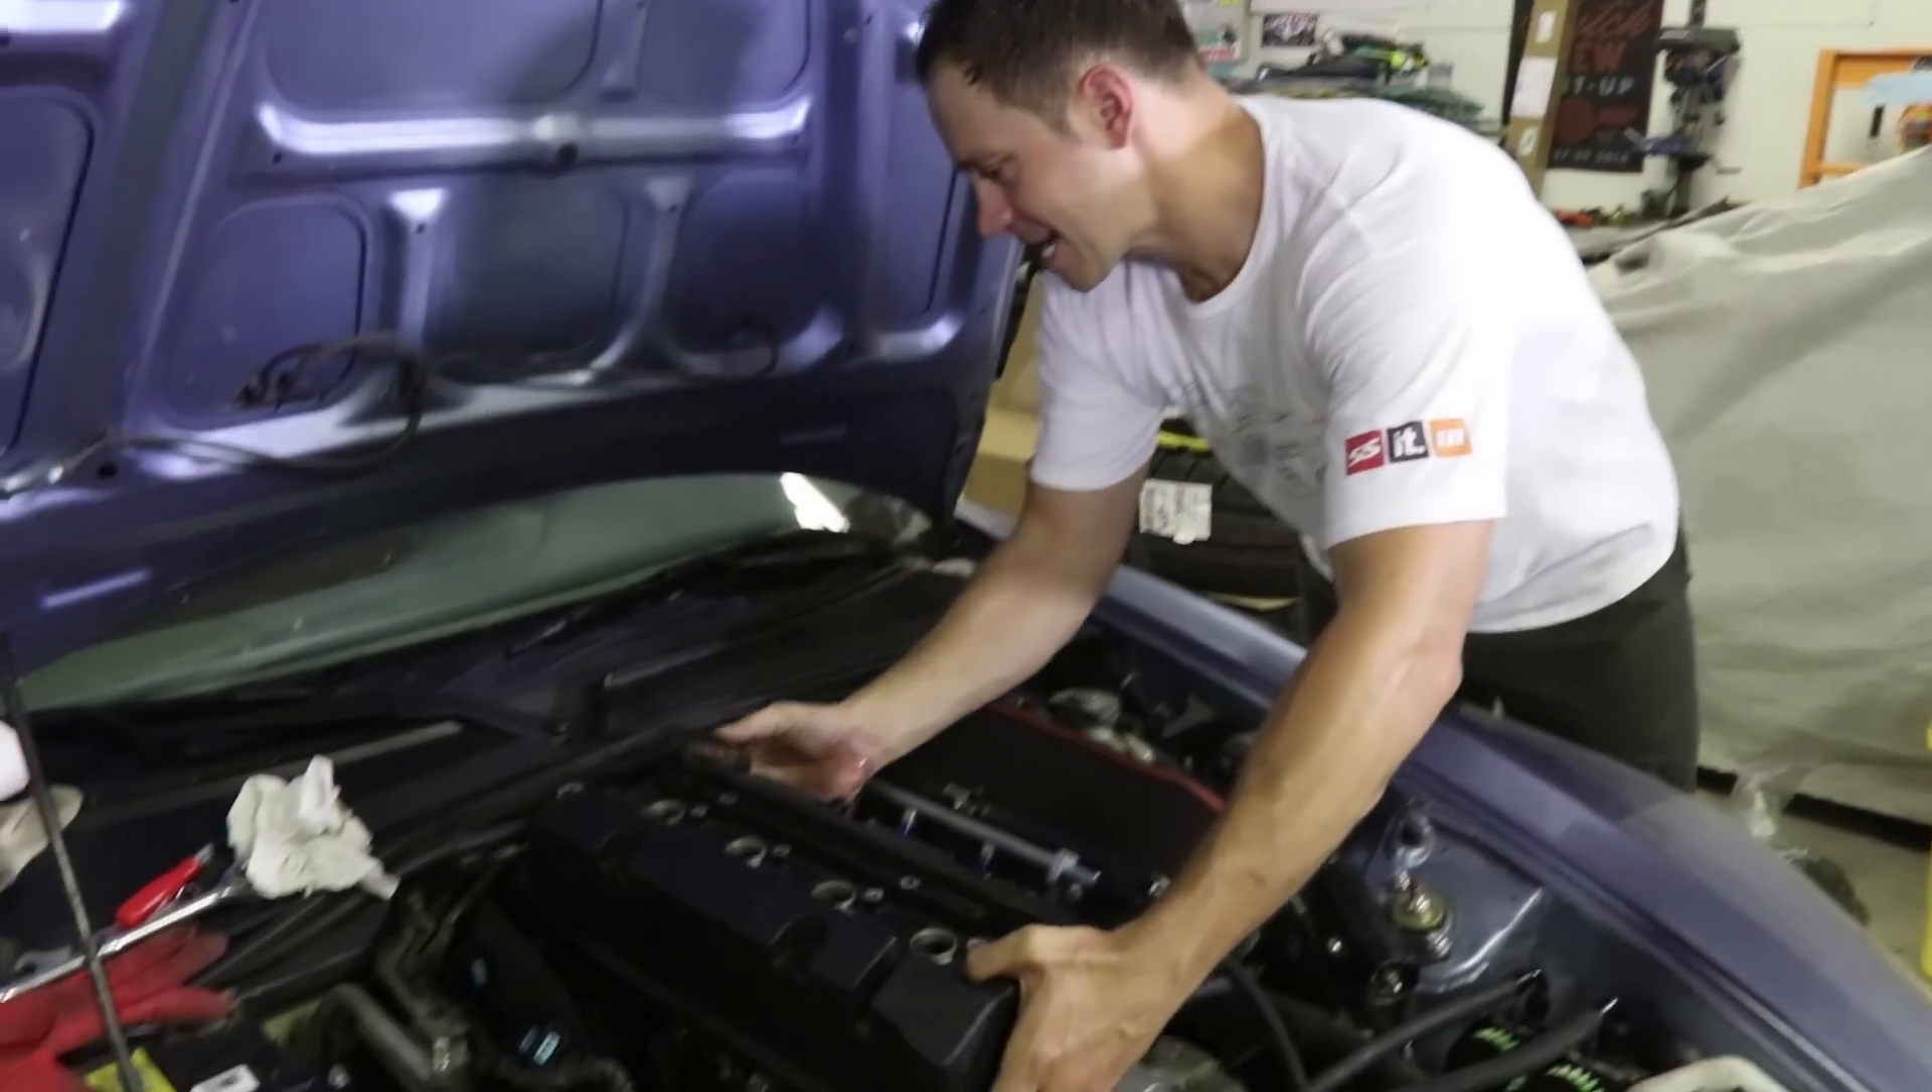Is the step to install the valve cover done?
No.